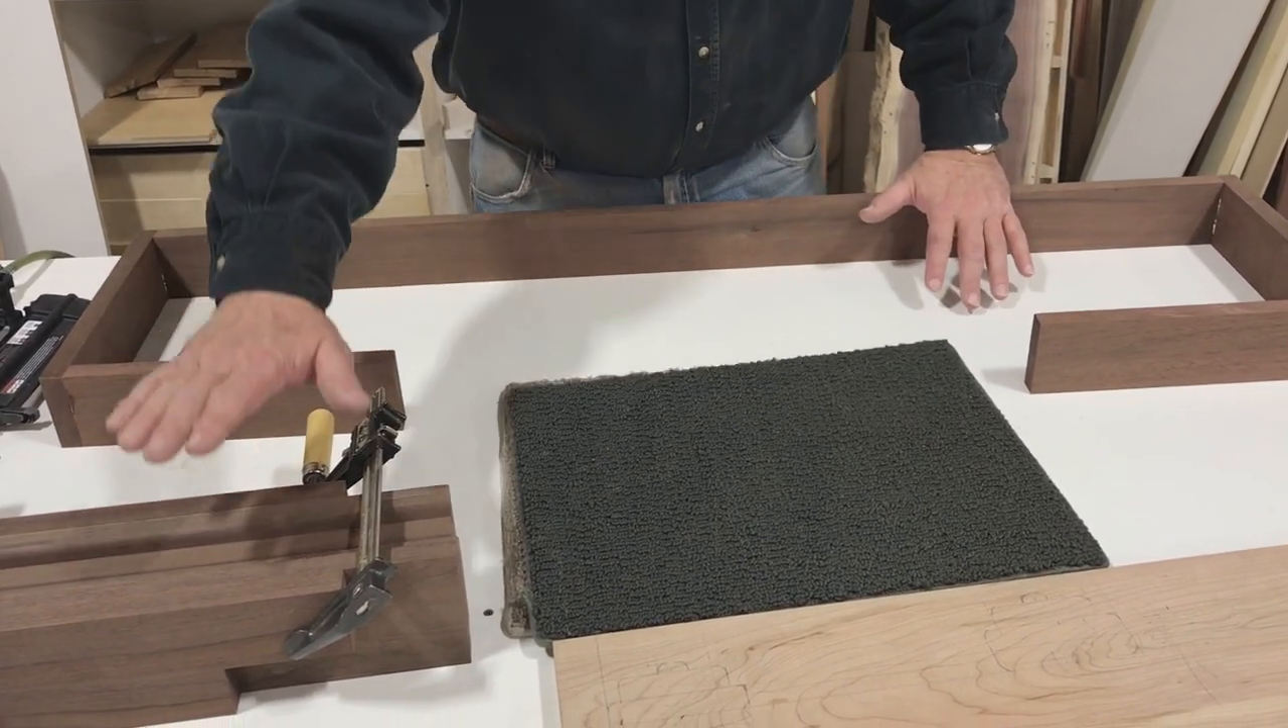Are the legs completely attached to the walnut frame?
No.